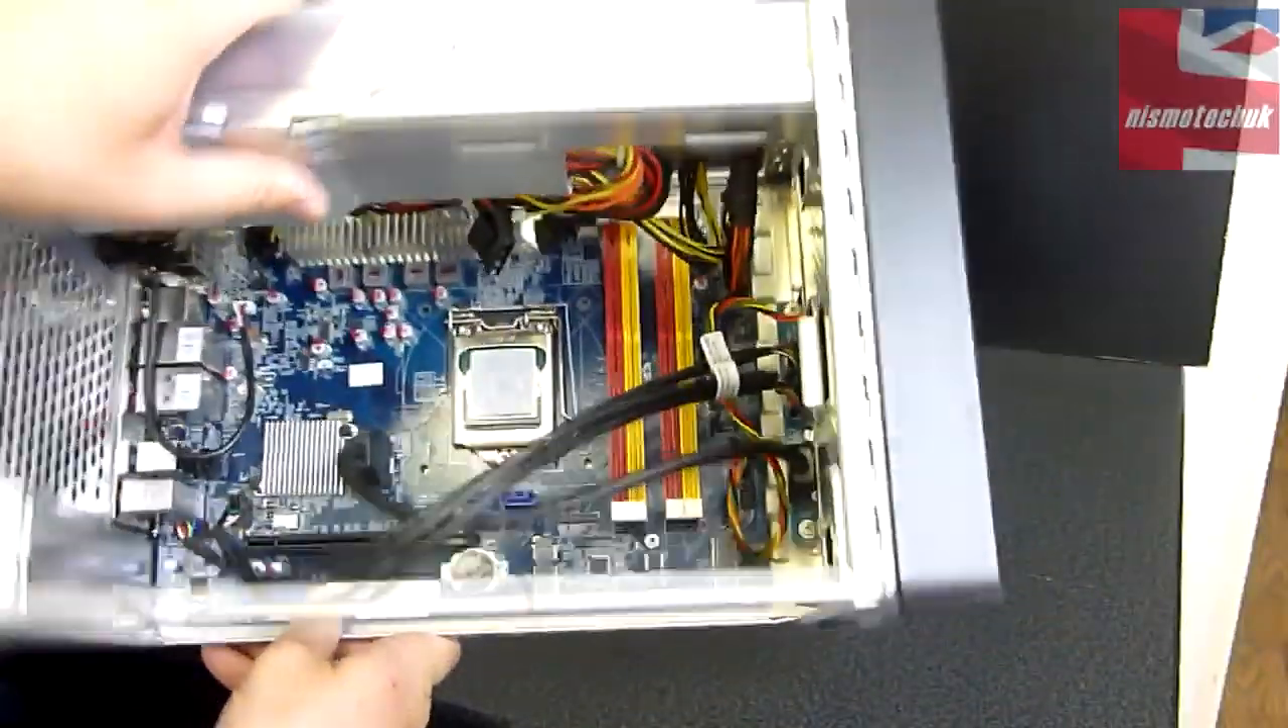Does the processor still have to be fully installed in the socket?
No.